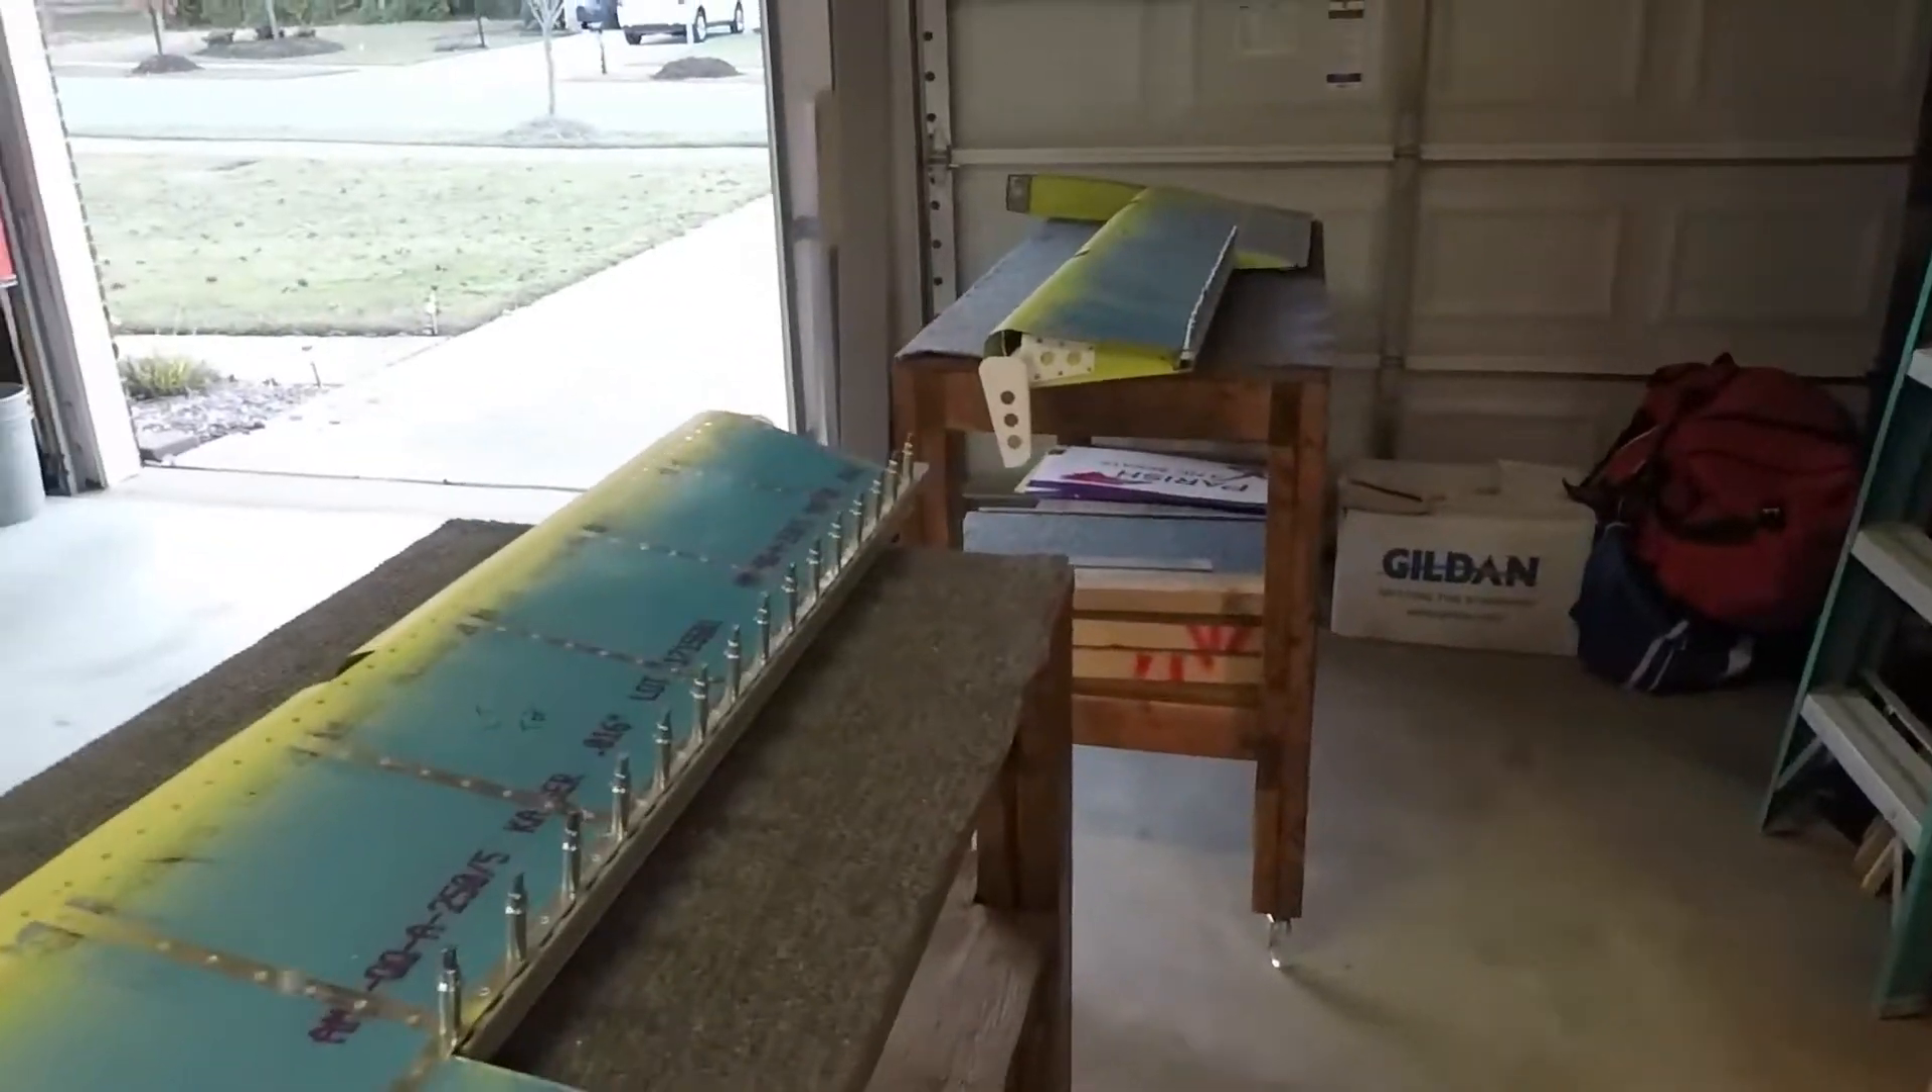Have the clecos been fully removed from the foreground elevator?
No.